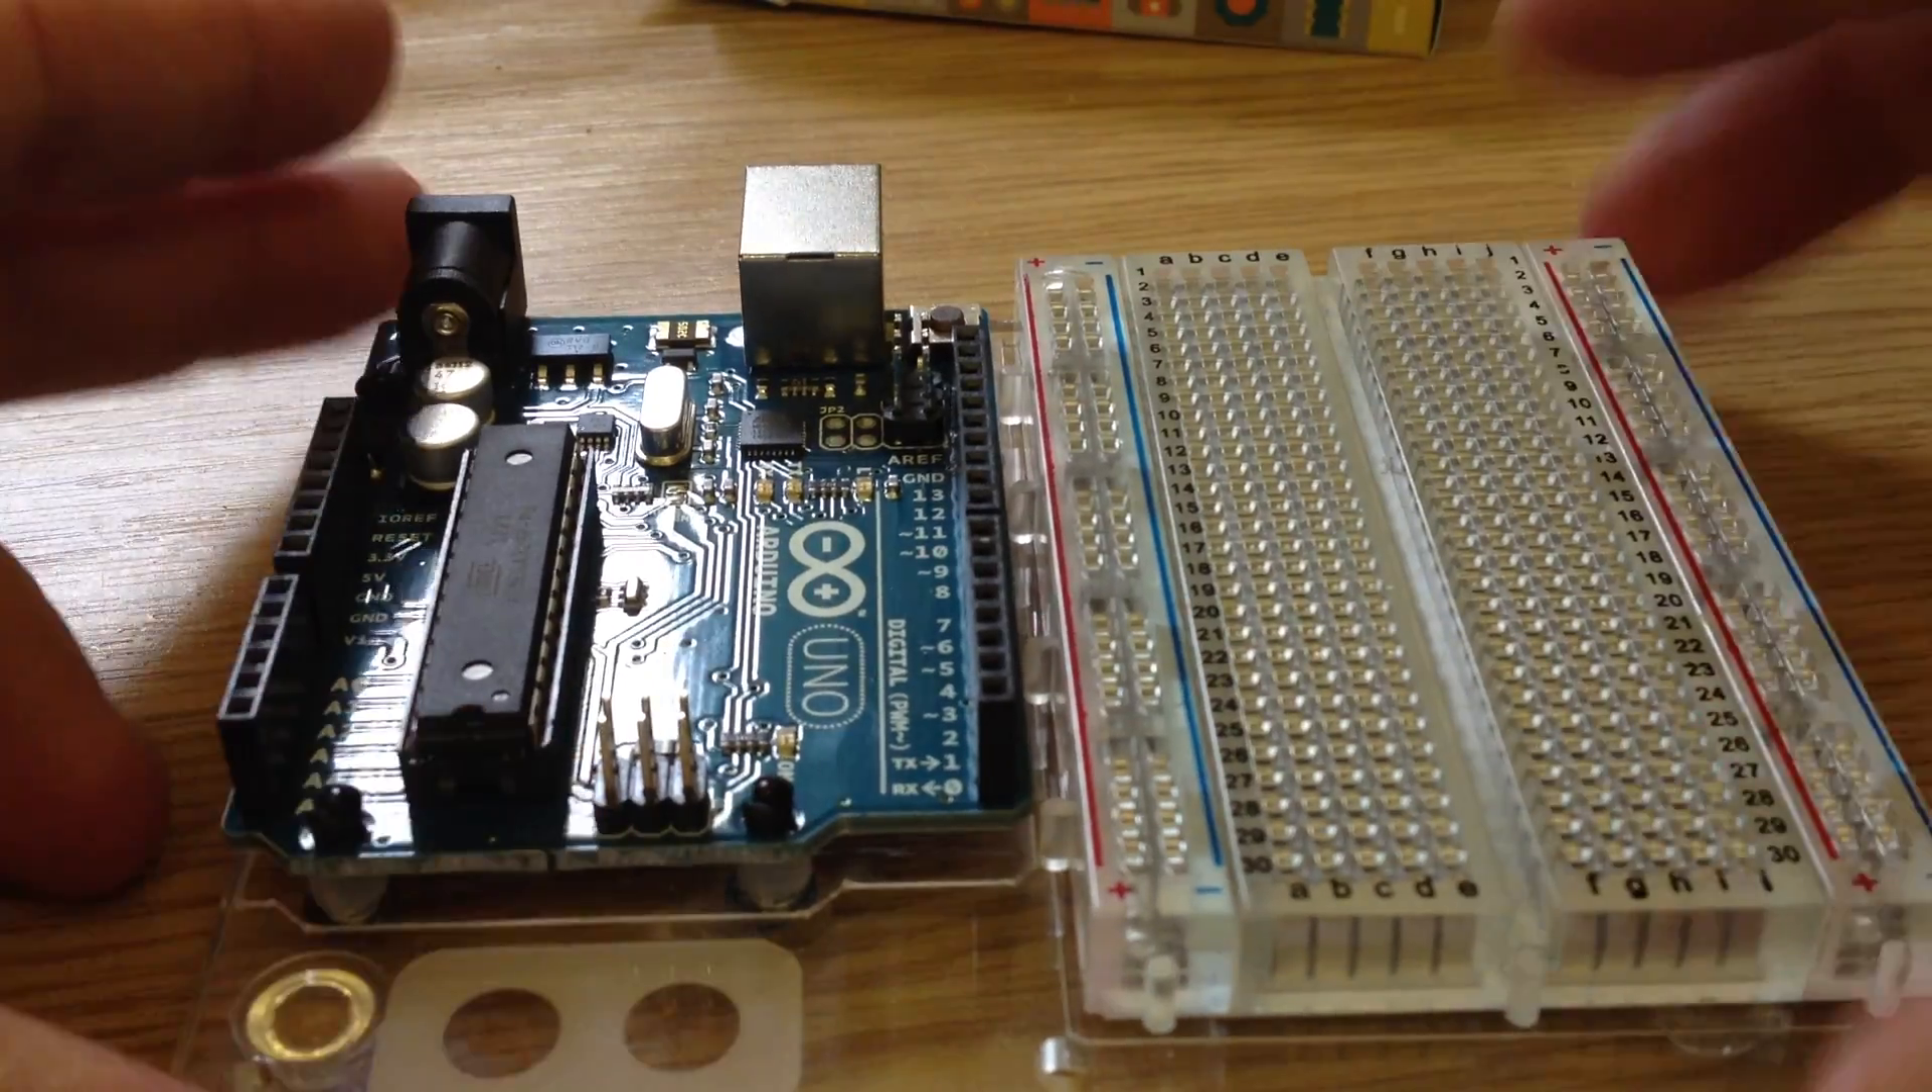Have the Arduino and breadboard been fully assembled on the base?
Yes.